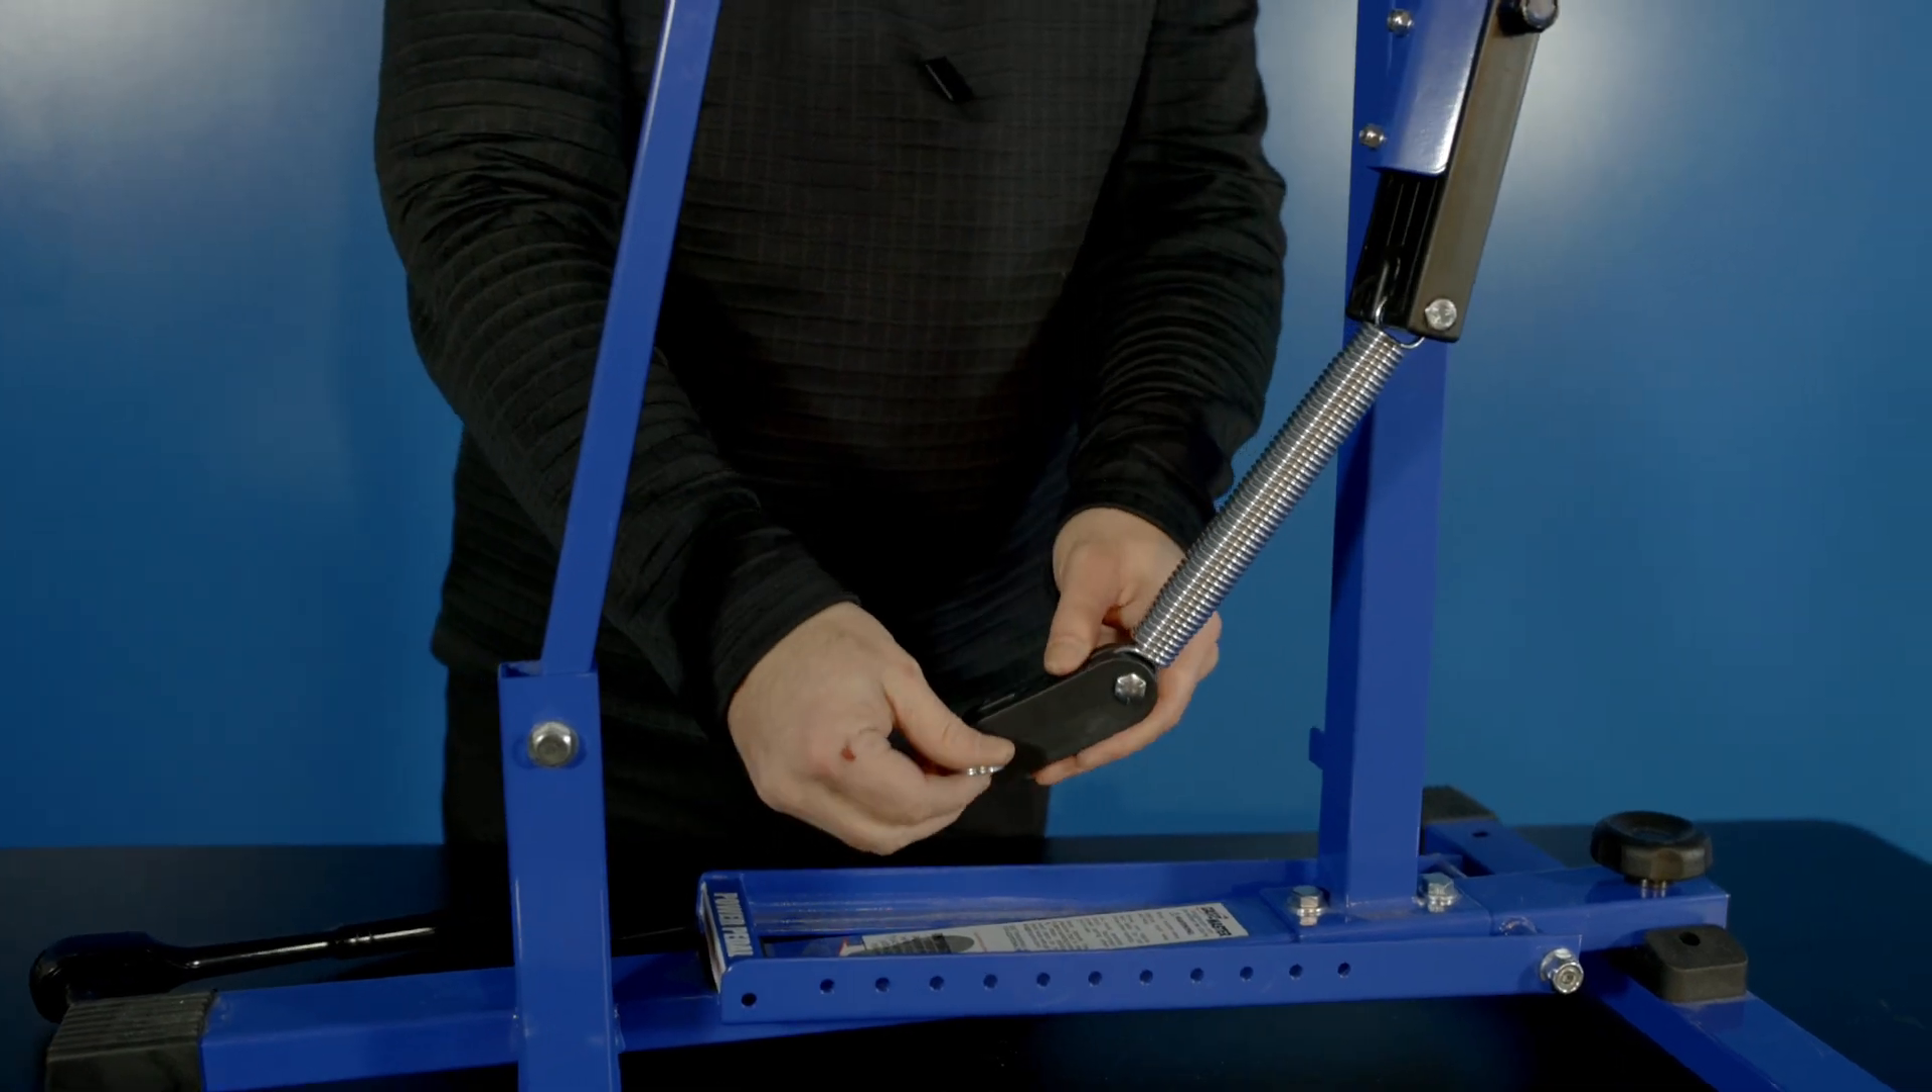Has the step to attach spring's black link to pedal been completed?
No.